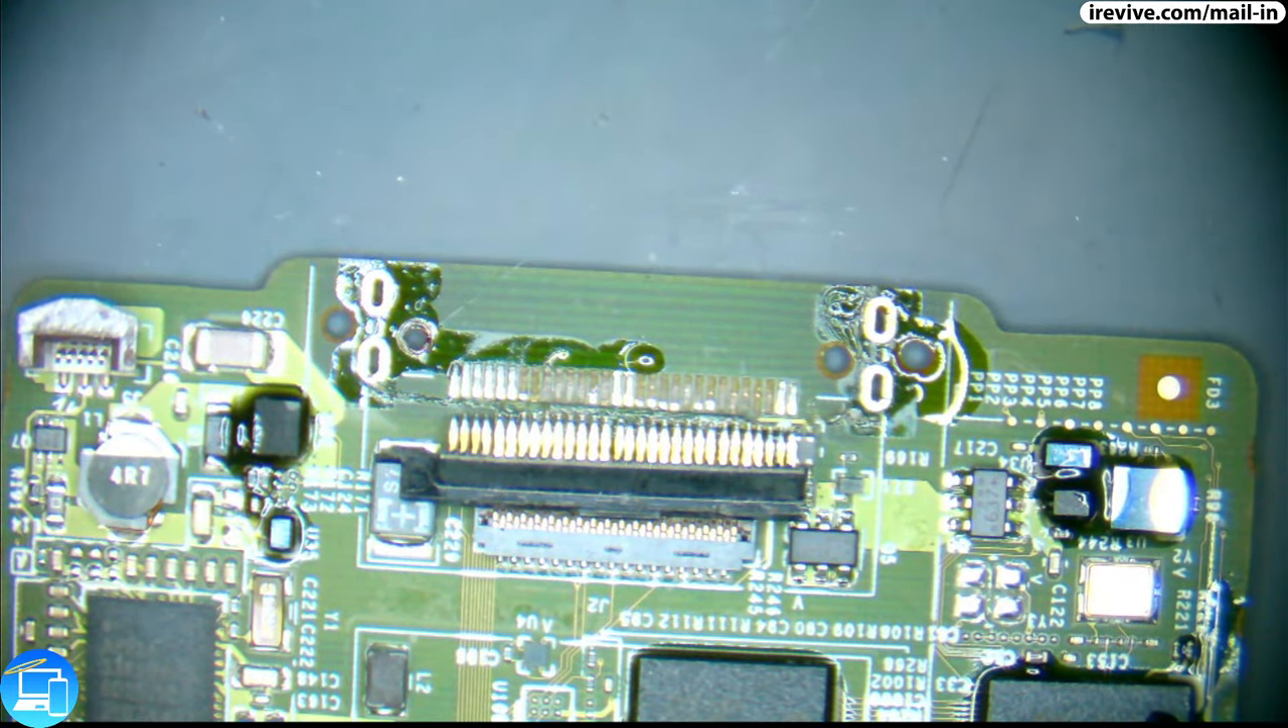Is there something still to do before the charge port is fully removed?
No.